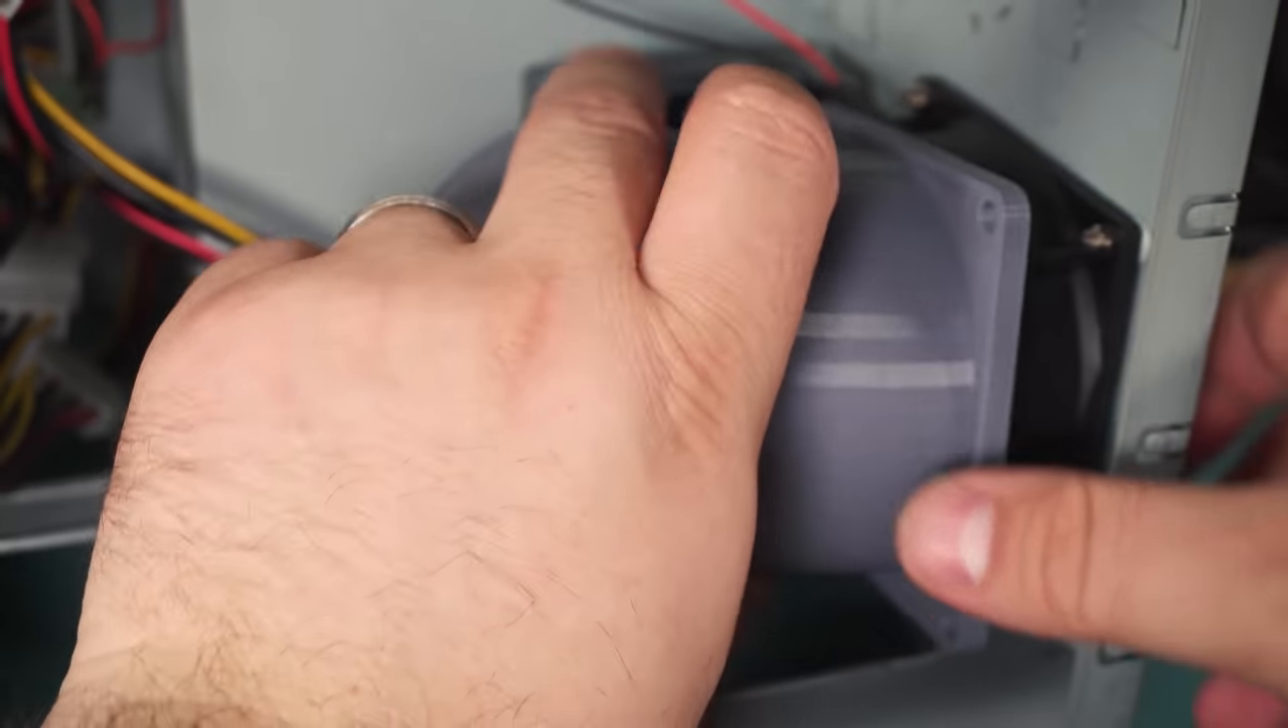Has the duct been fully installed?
No.